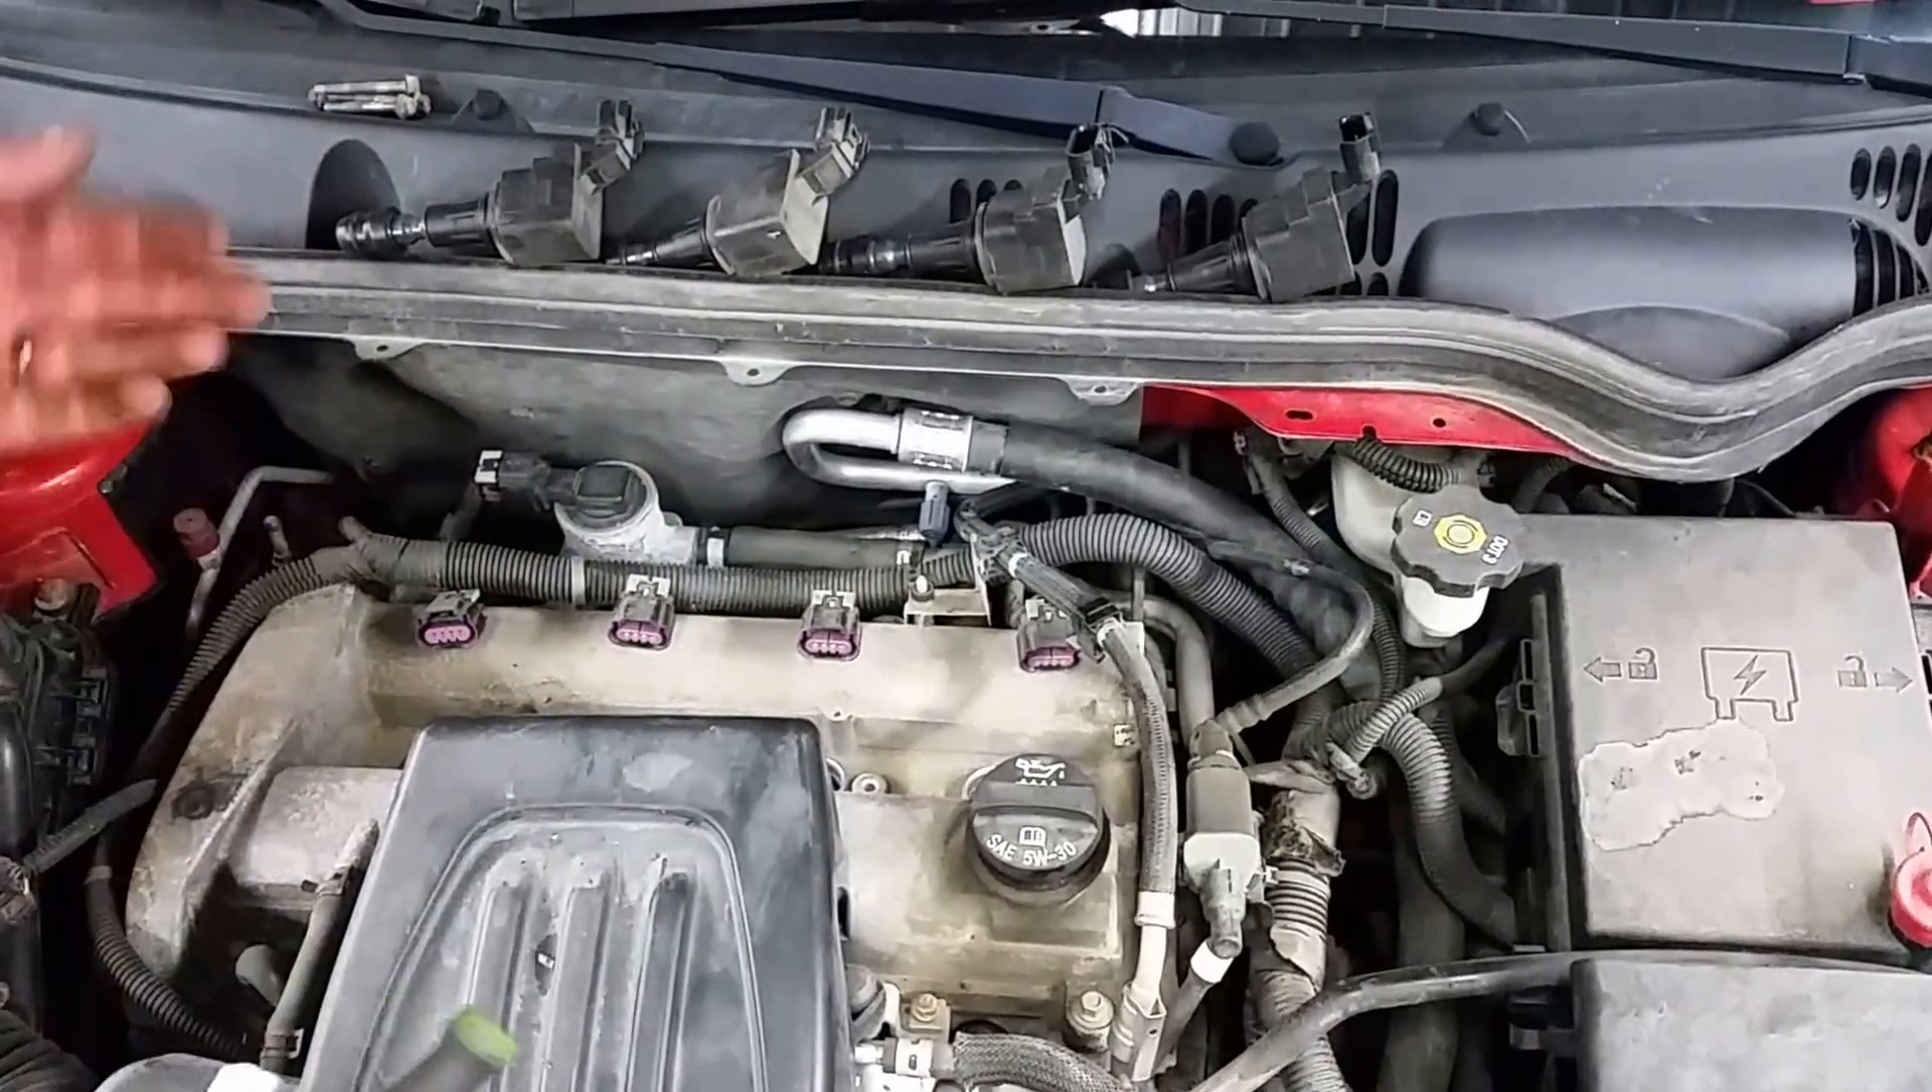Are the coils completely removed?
Yes.